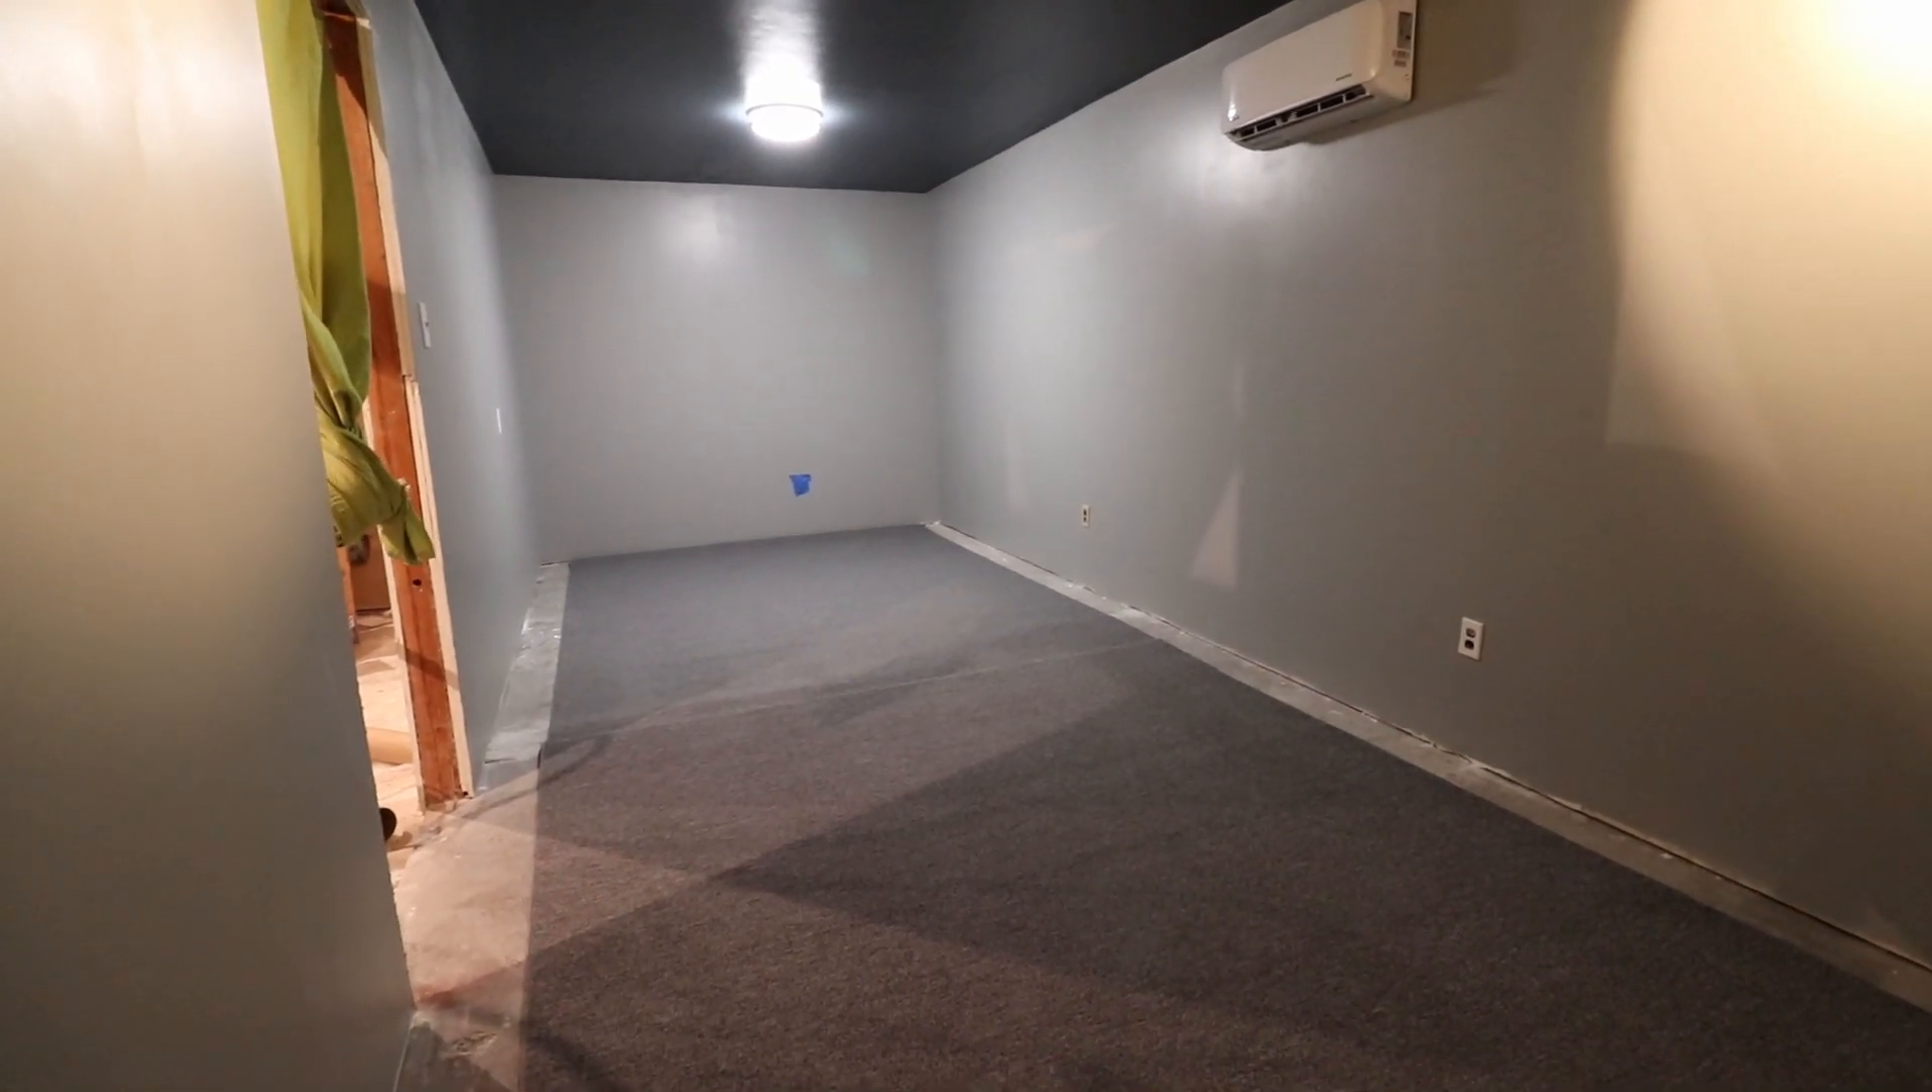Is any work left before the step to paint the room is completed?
No.